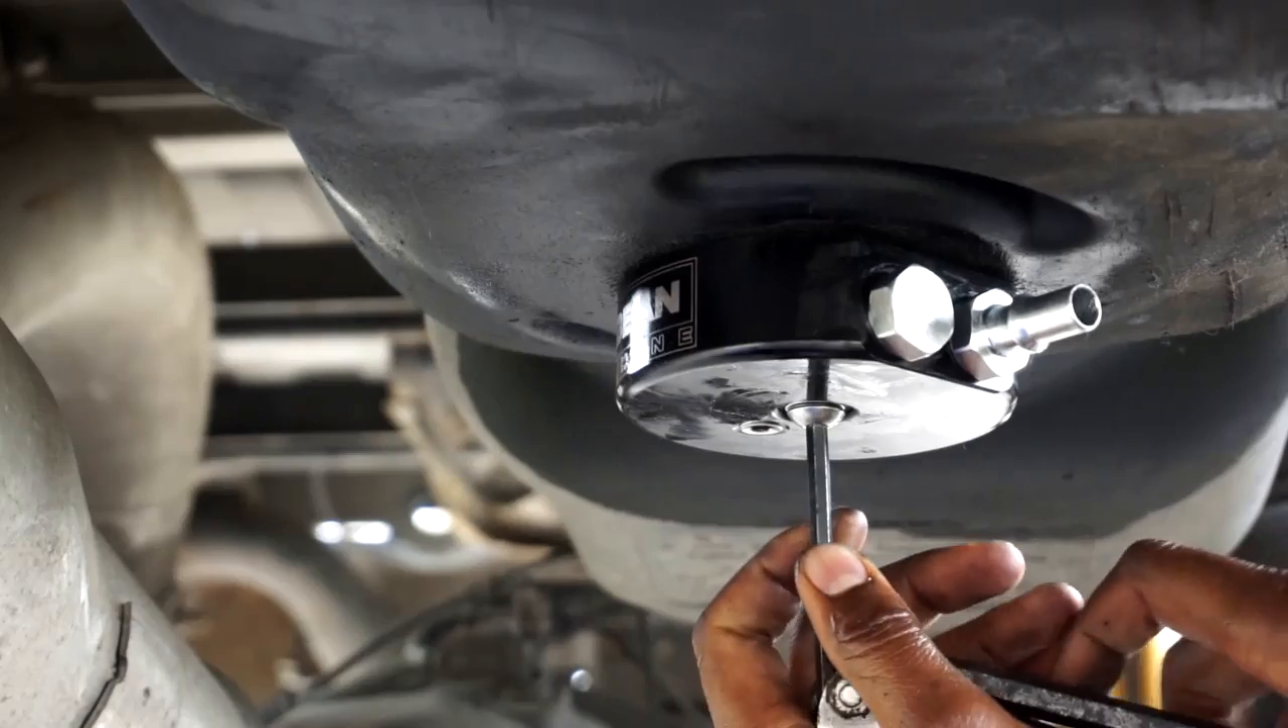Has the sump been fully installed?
No.